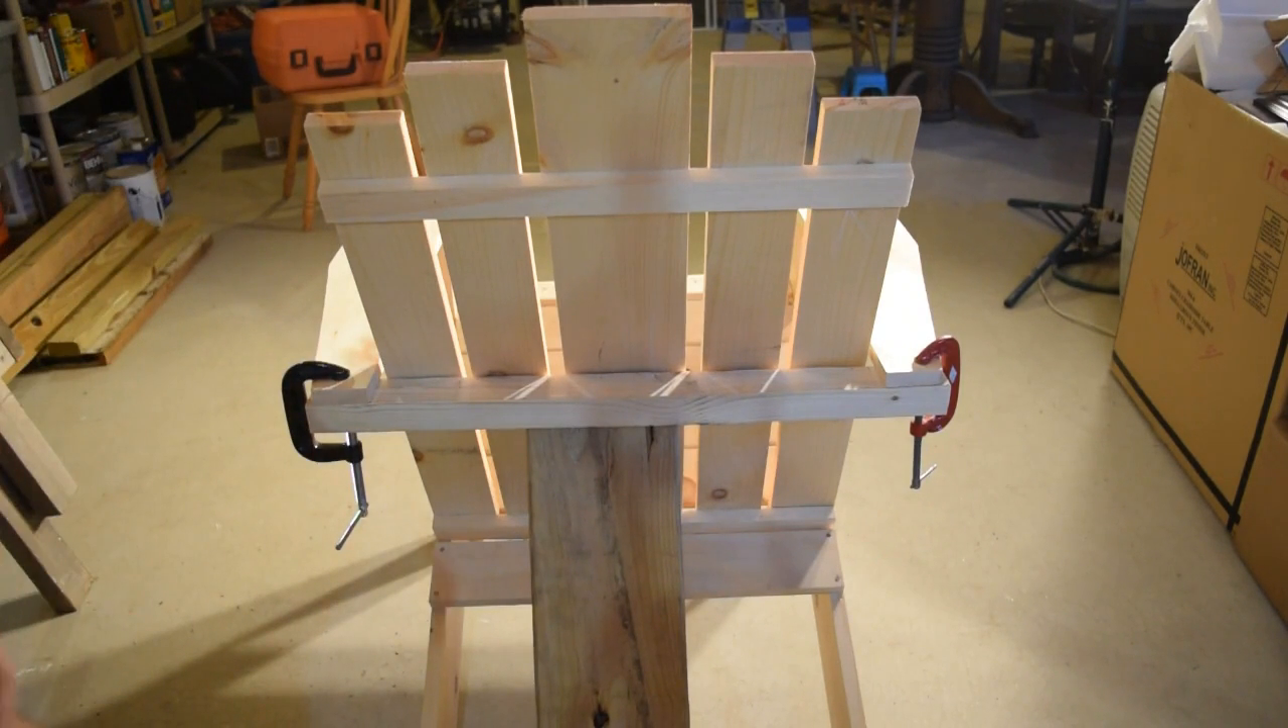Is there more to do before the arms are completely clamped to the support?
No.